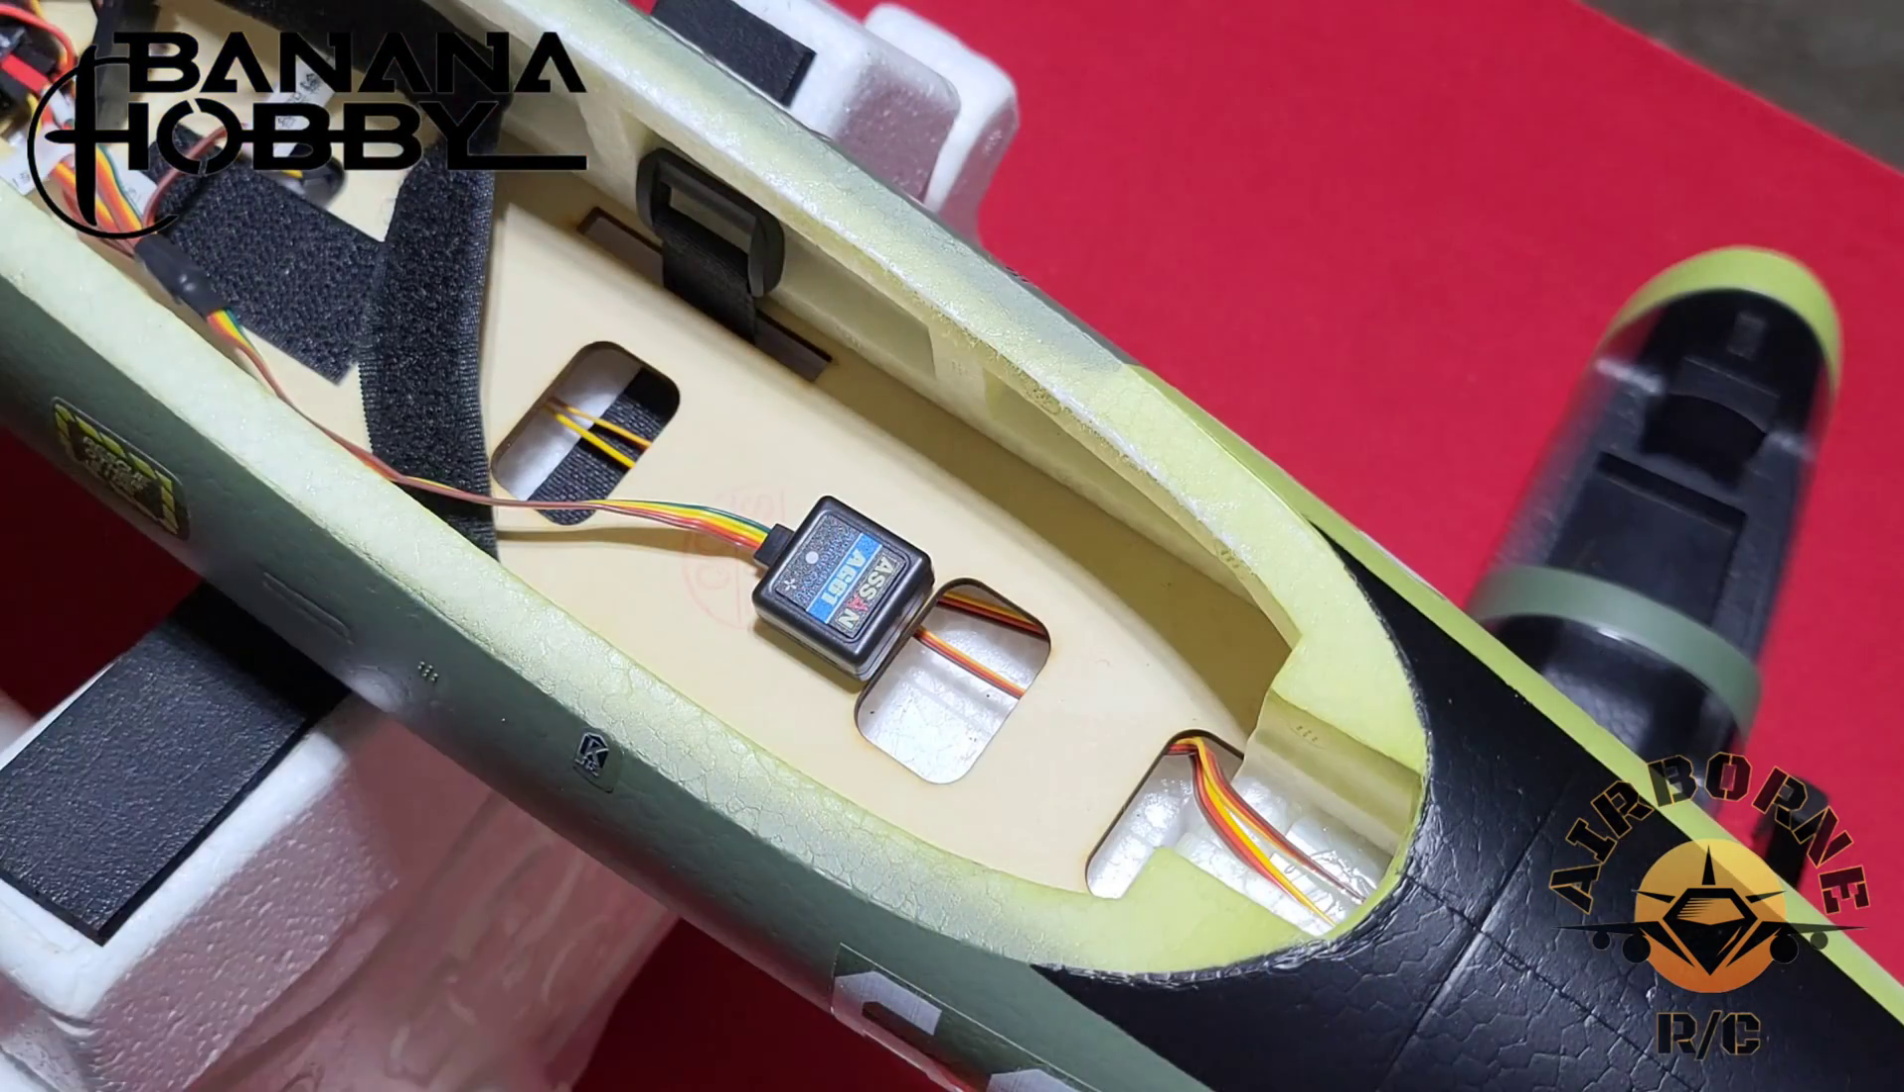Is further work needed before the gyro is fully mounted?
No.